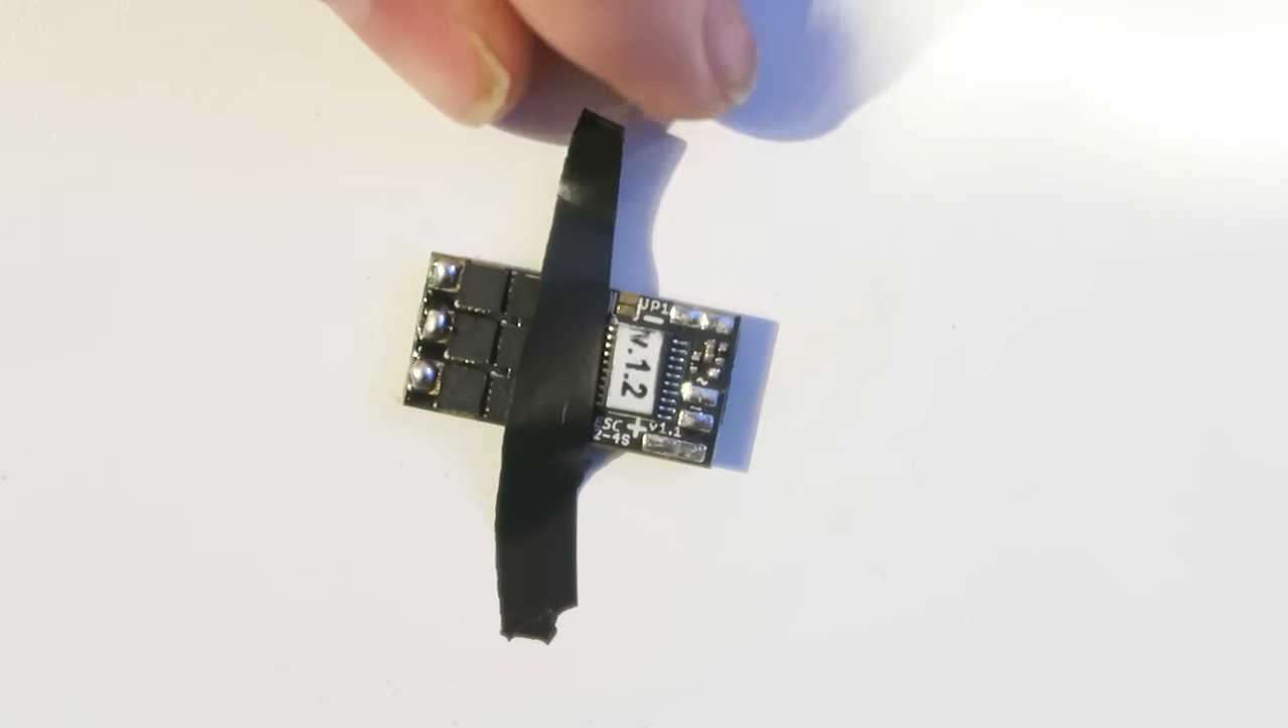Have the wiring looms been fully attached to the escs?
No.